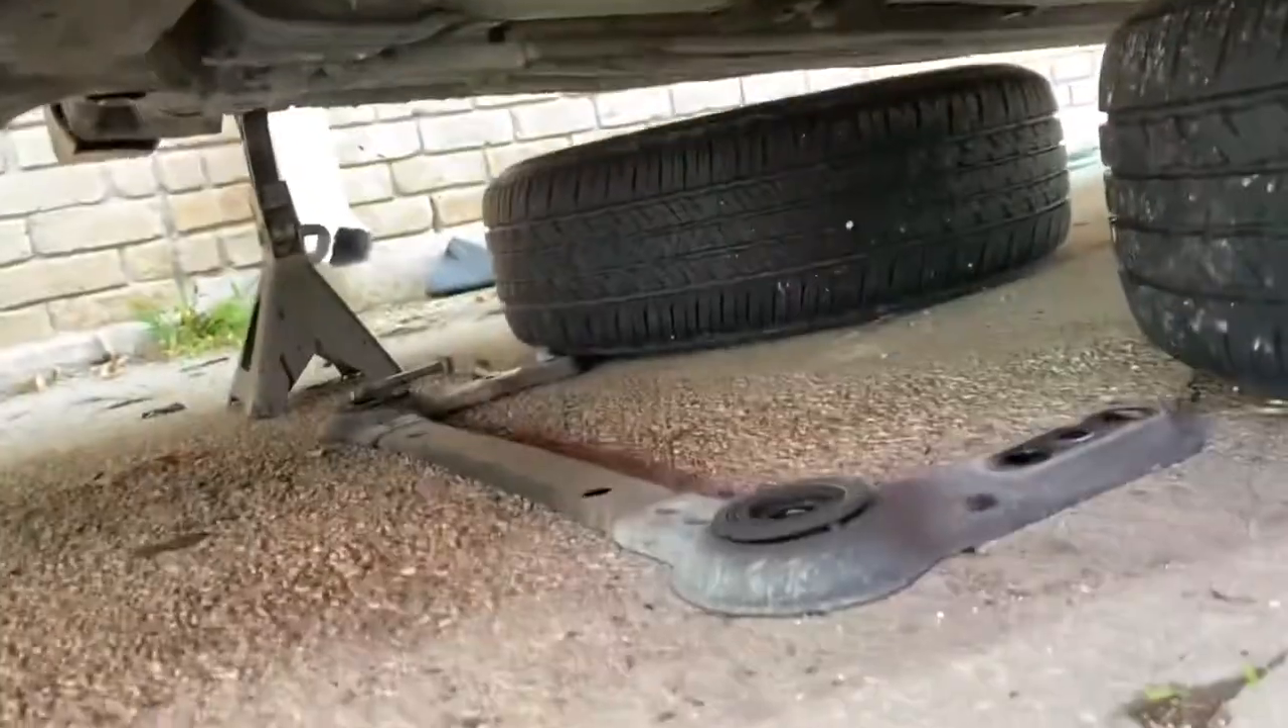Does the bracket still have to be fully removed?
No.